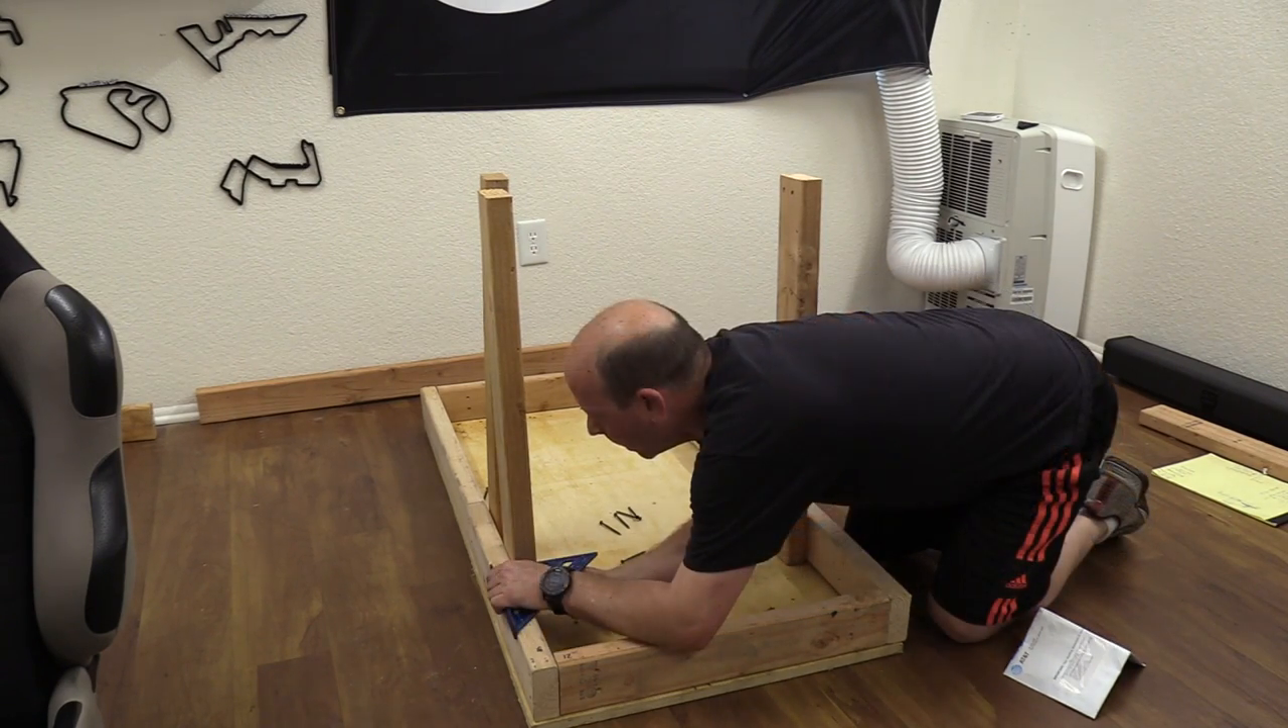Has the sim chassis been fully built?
No.